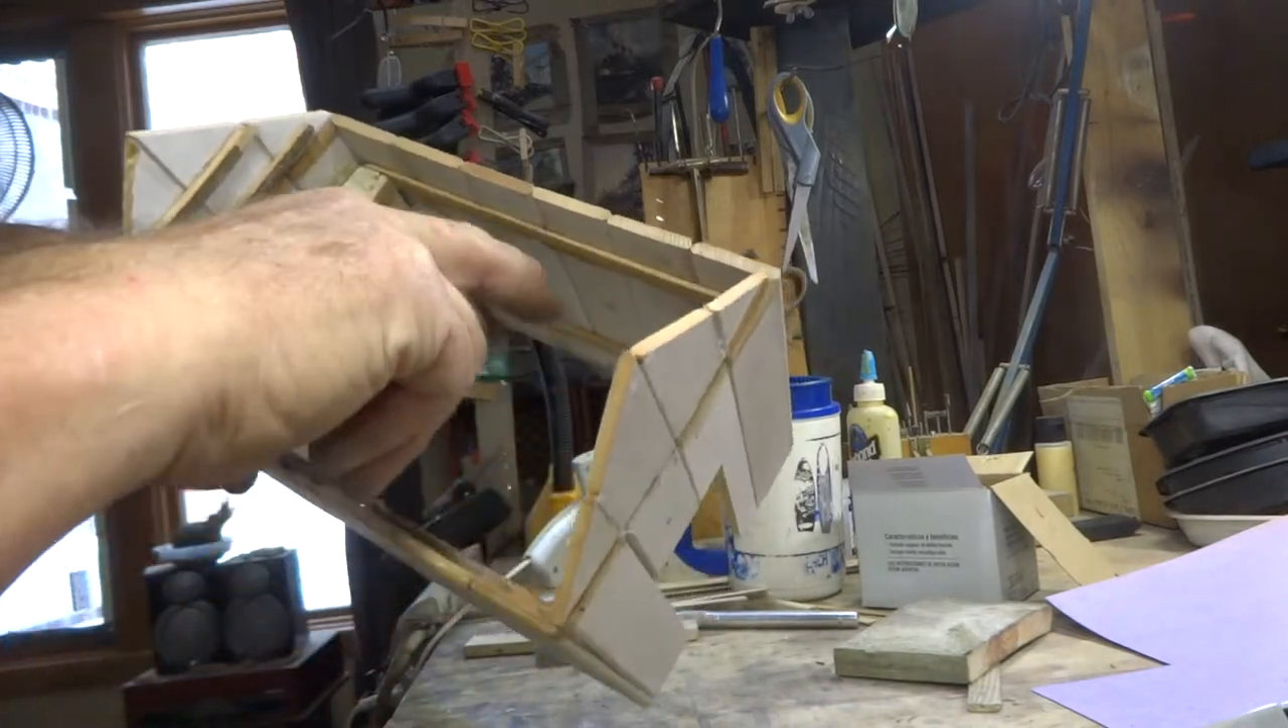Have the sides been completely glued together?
Yes.